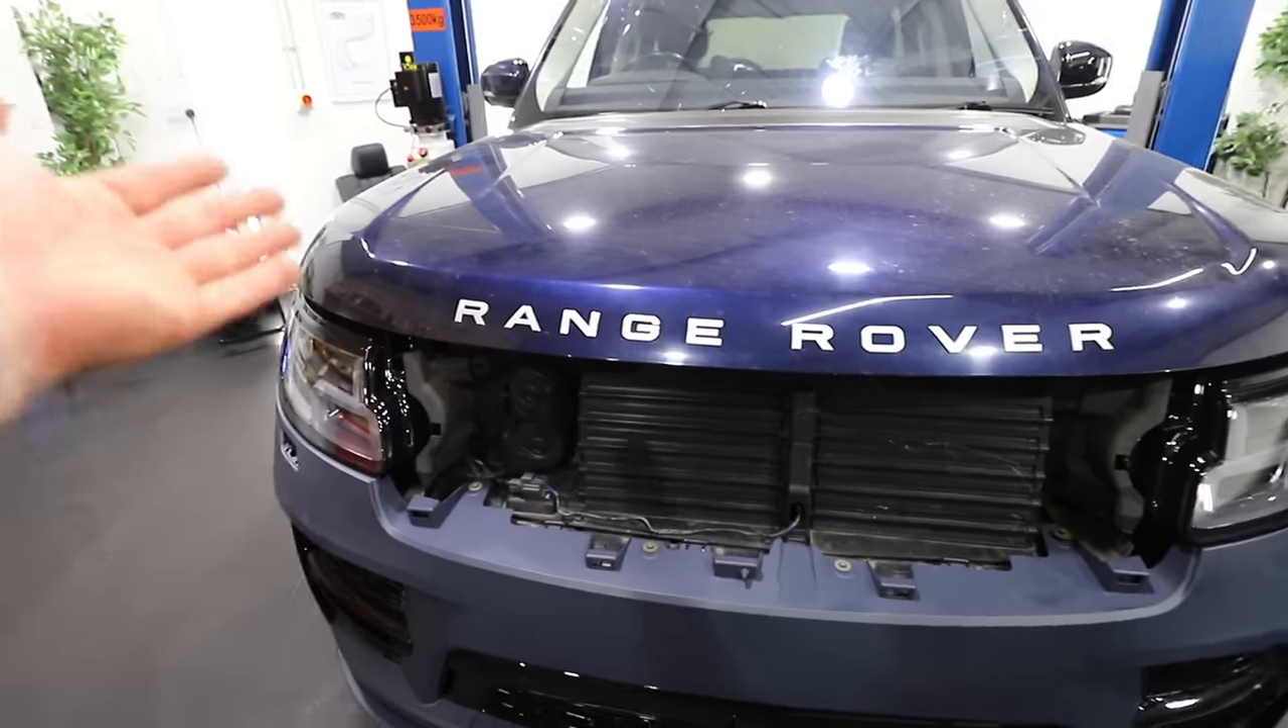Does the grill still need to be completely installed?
Yes.